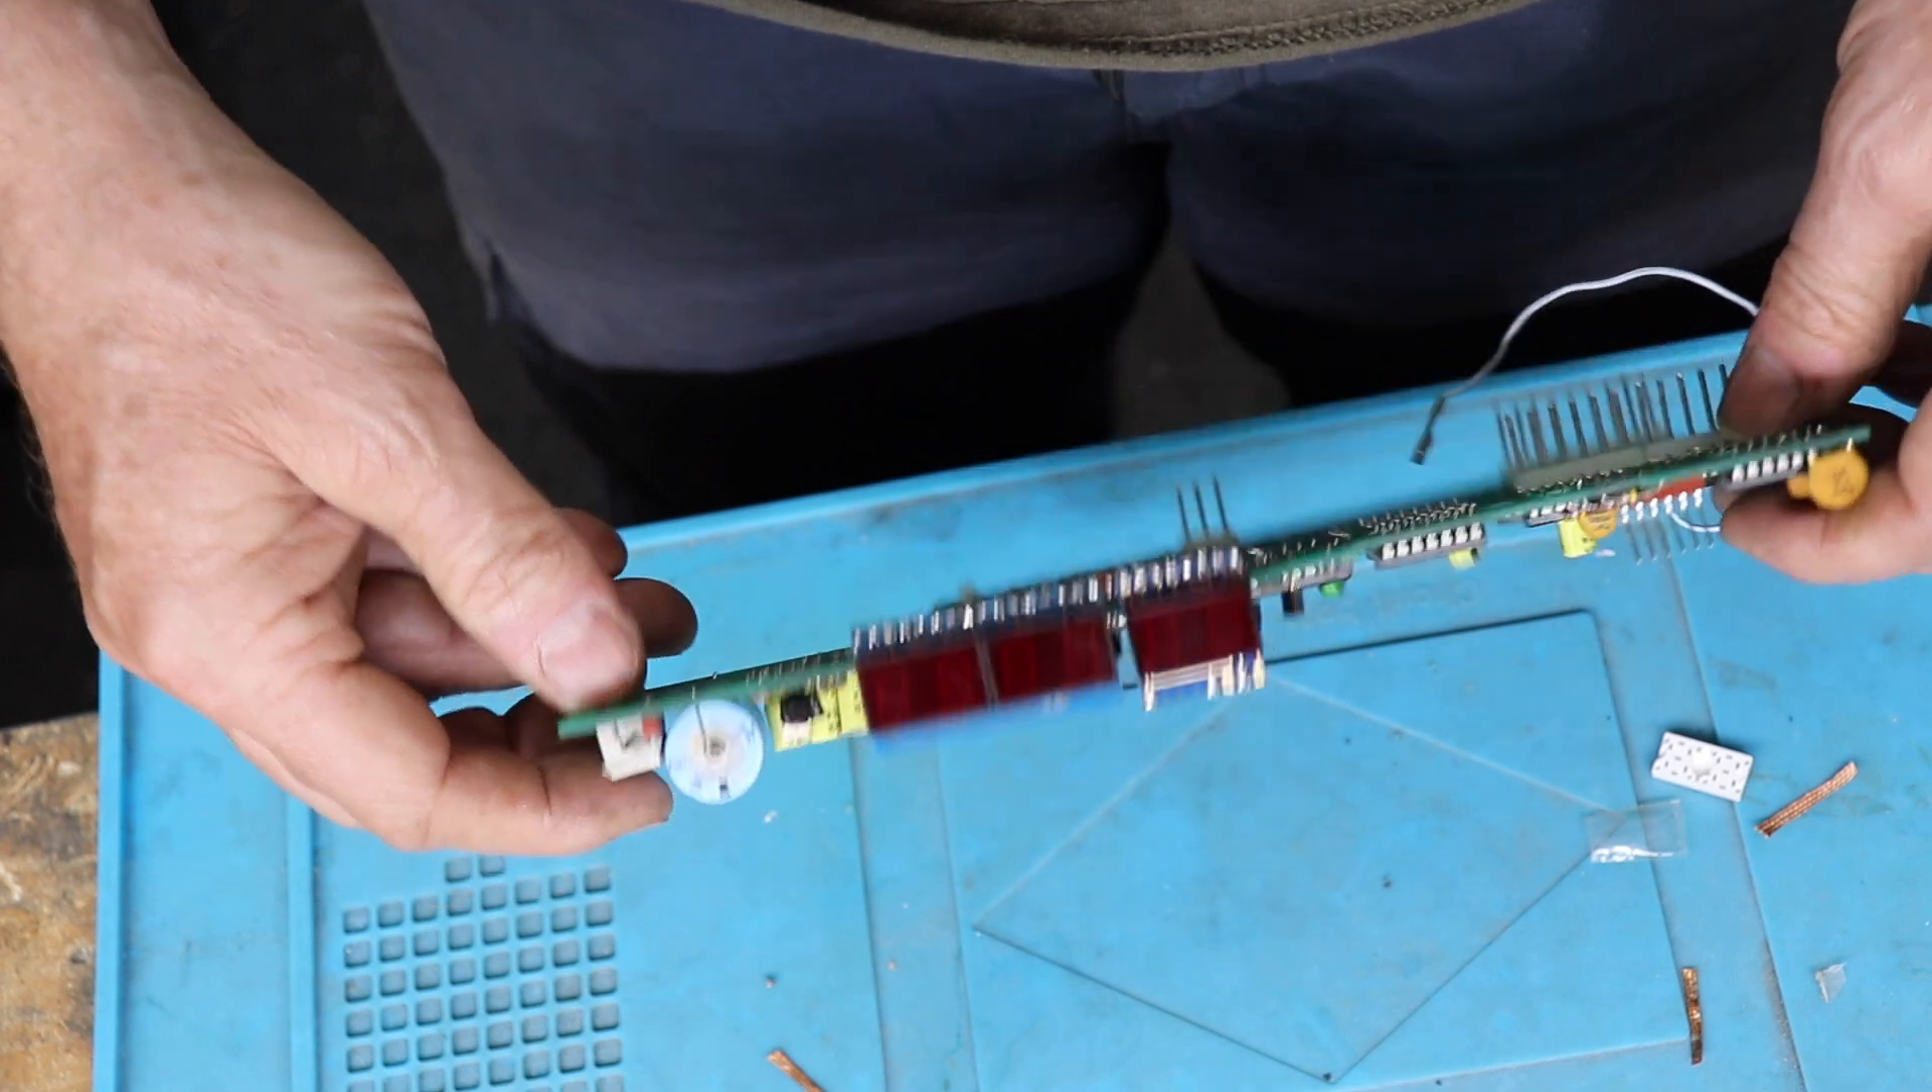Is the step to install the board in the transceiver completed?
No.